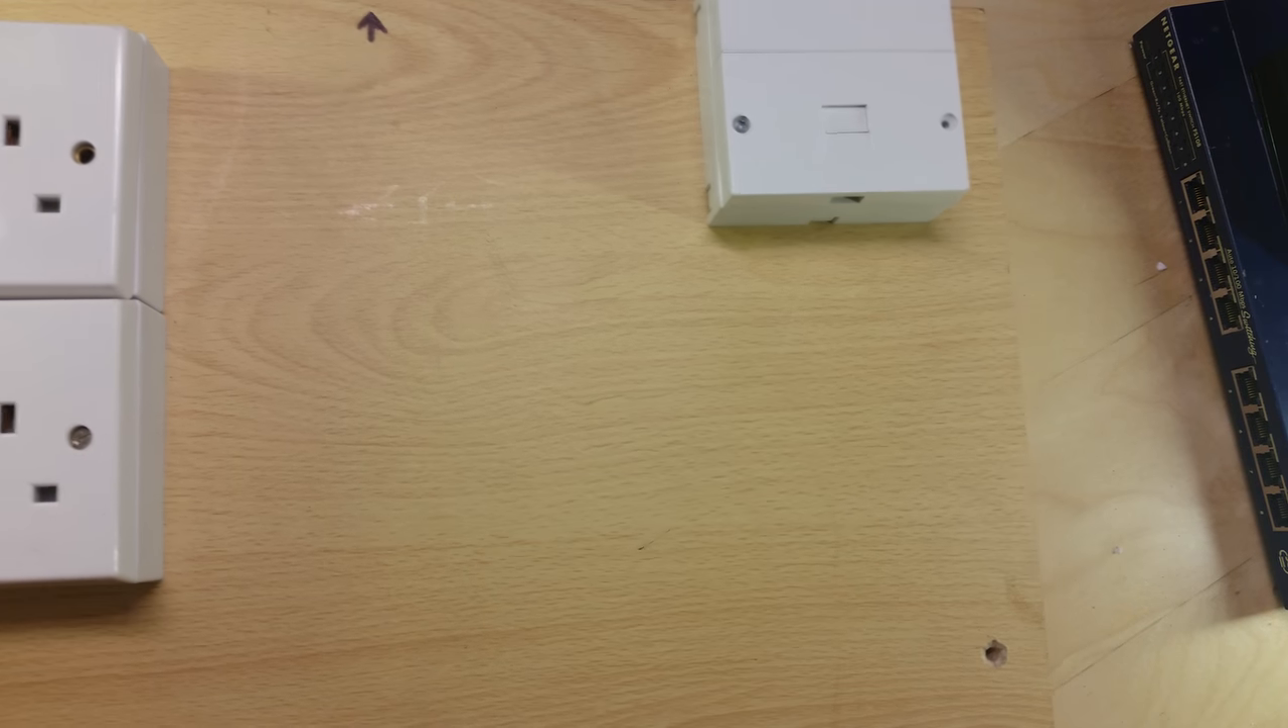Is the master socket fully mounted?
Yes.